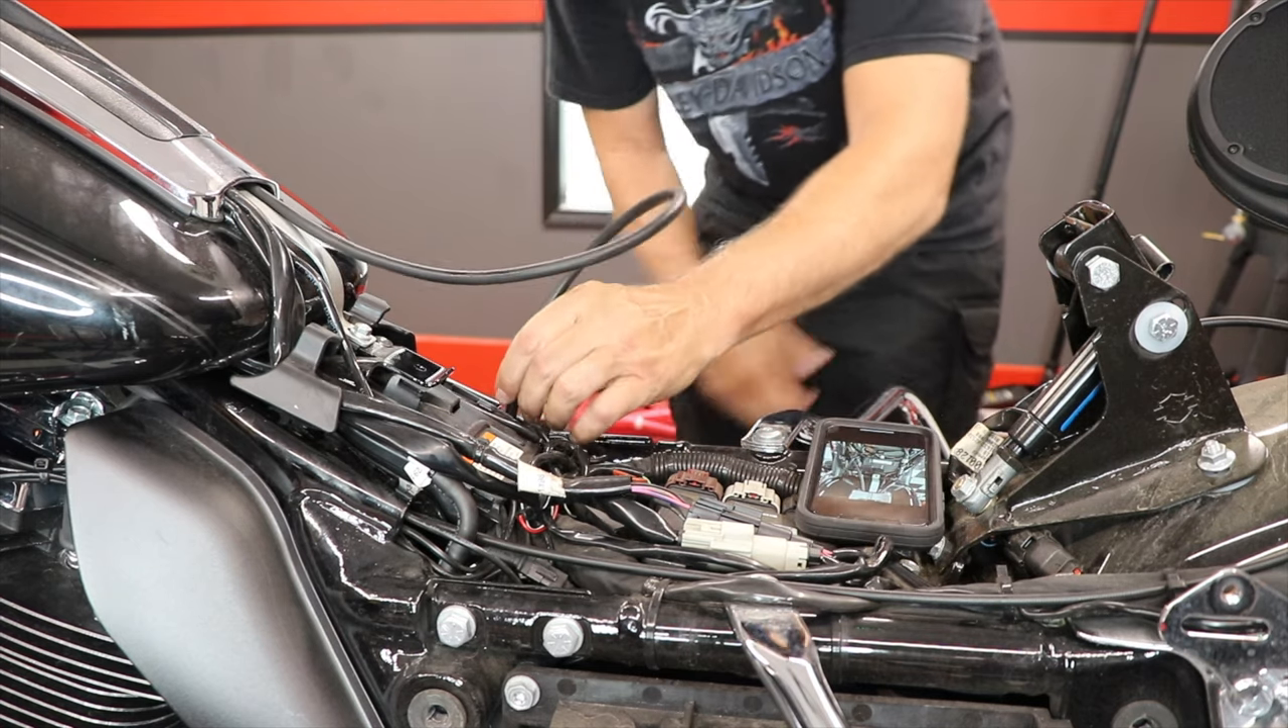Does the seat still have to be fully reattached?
Yes.